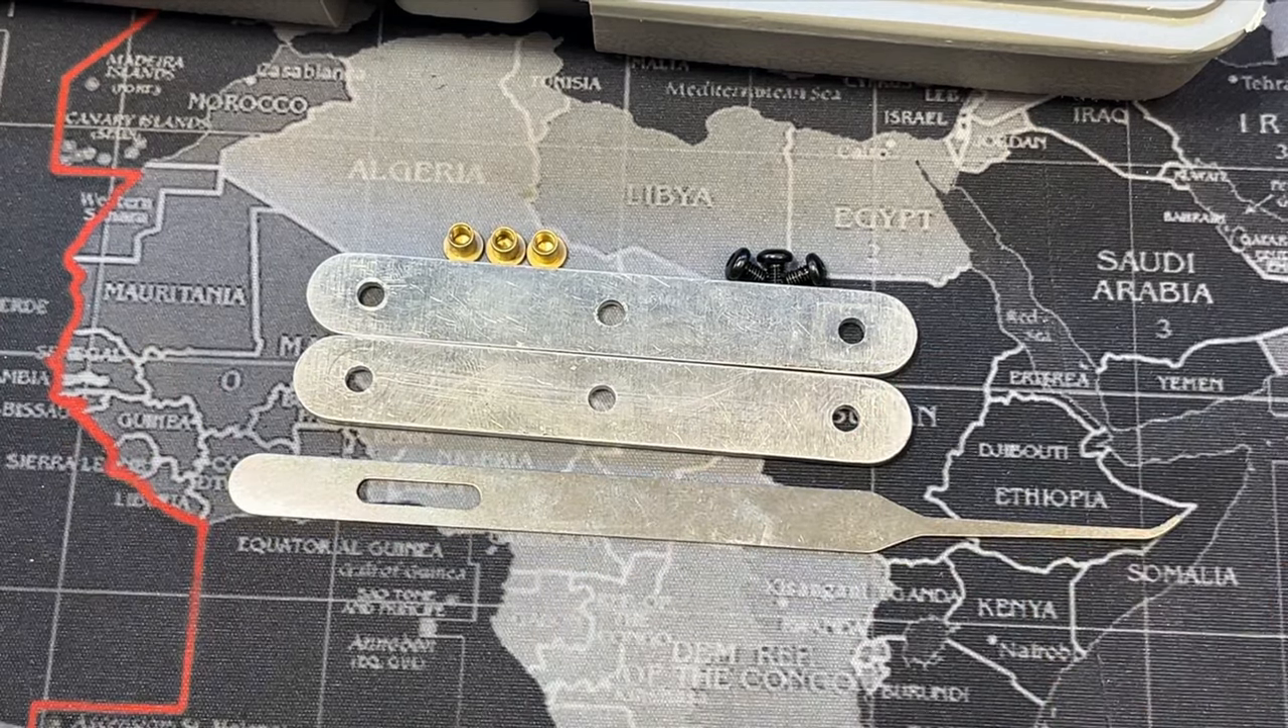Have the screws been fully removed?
Yes.